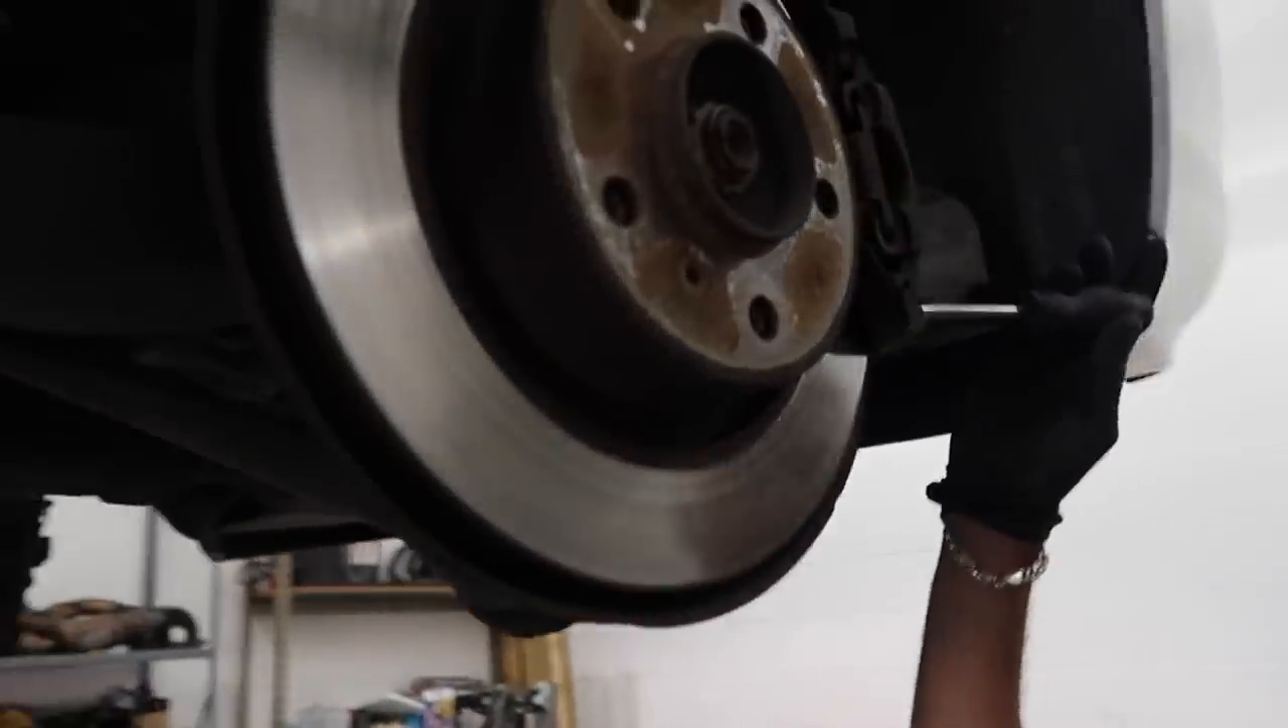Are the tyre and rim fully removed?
Yes.